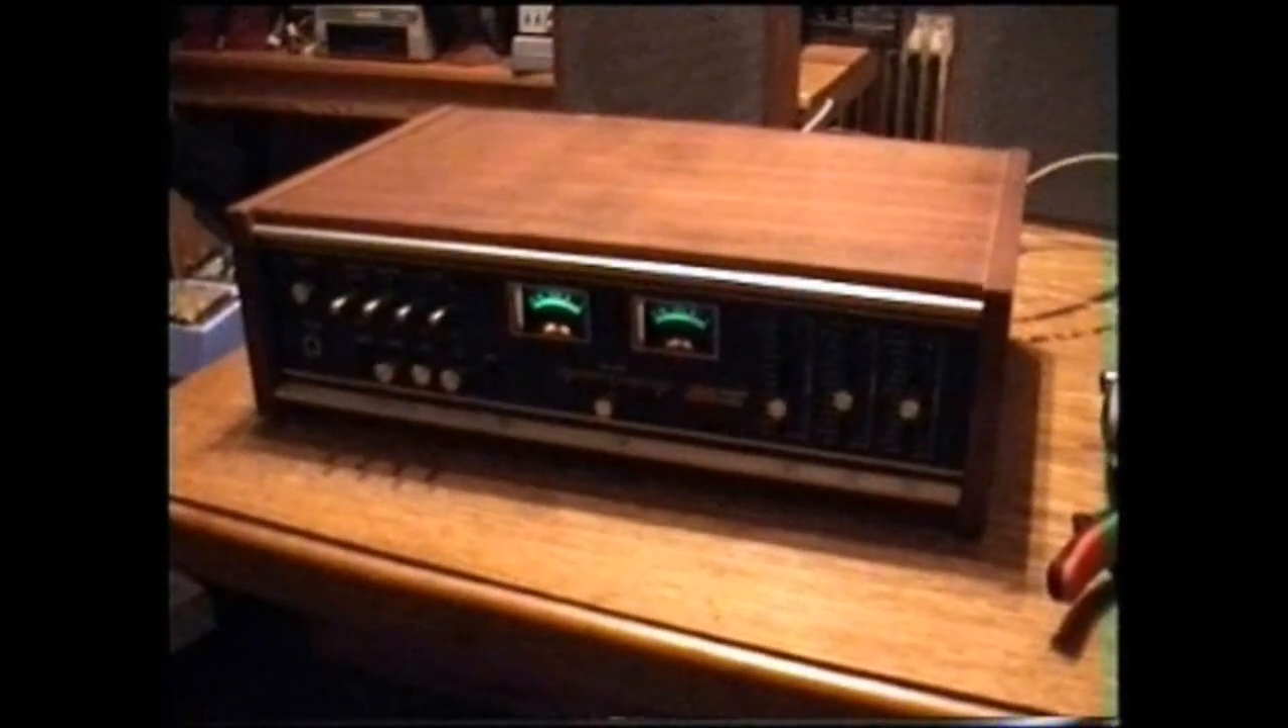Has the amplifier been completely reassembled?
Yes.